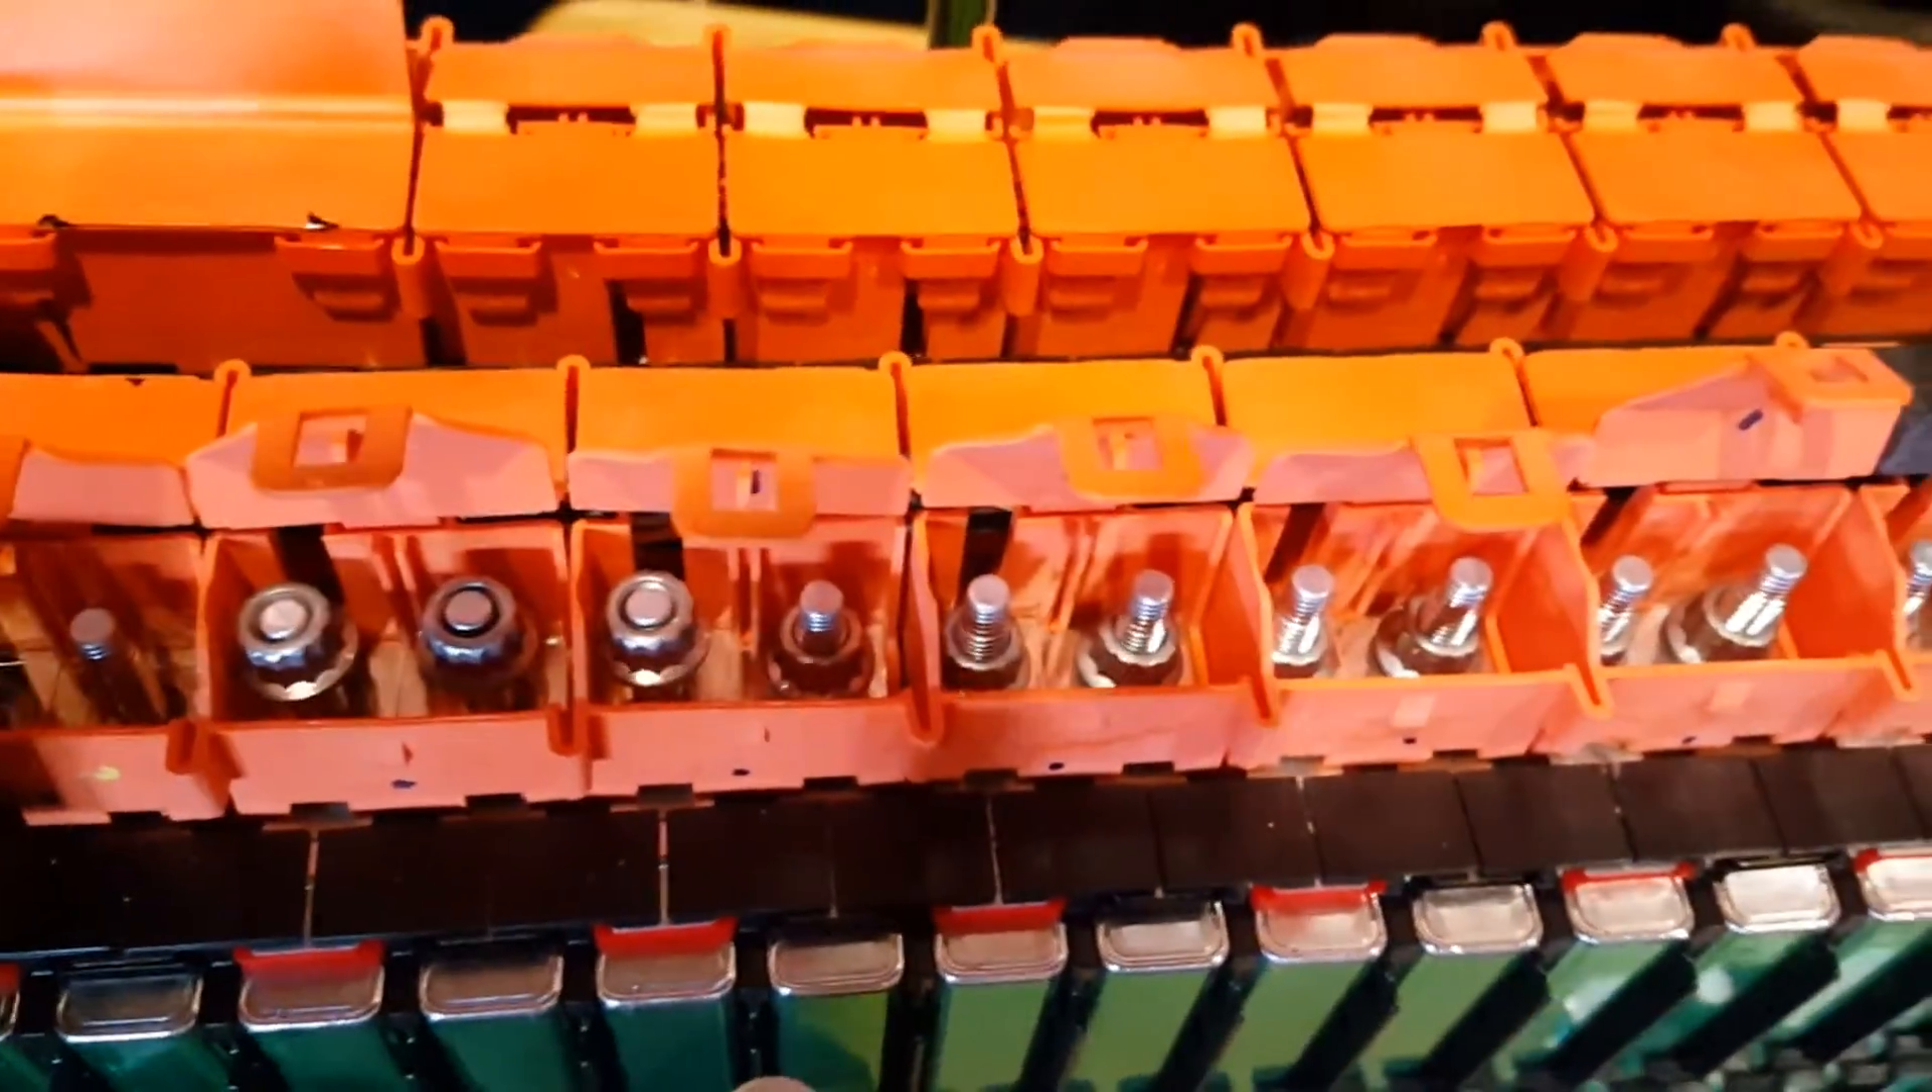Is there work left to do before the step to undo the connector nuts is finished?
Yes.